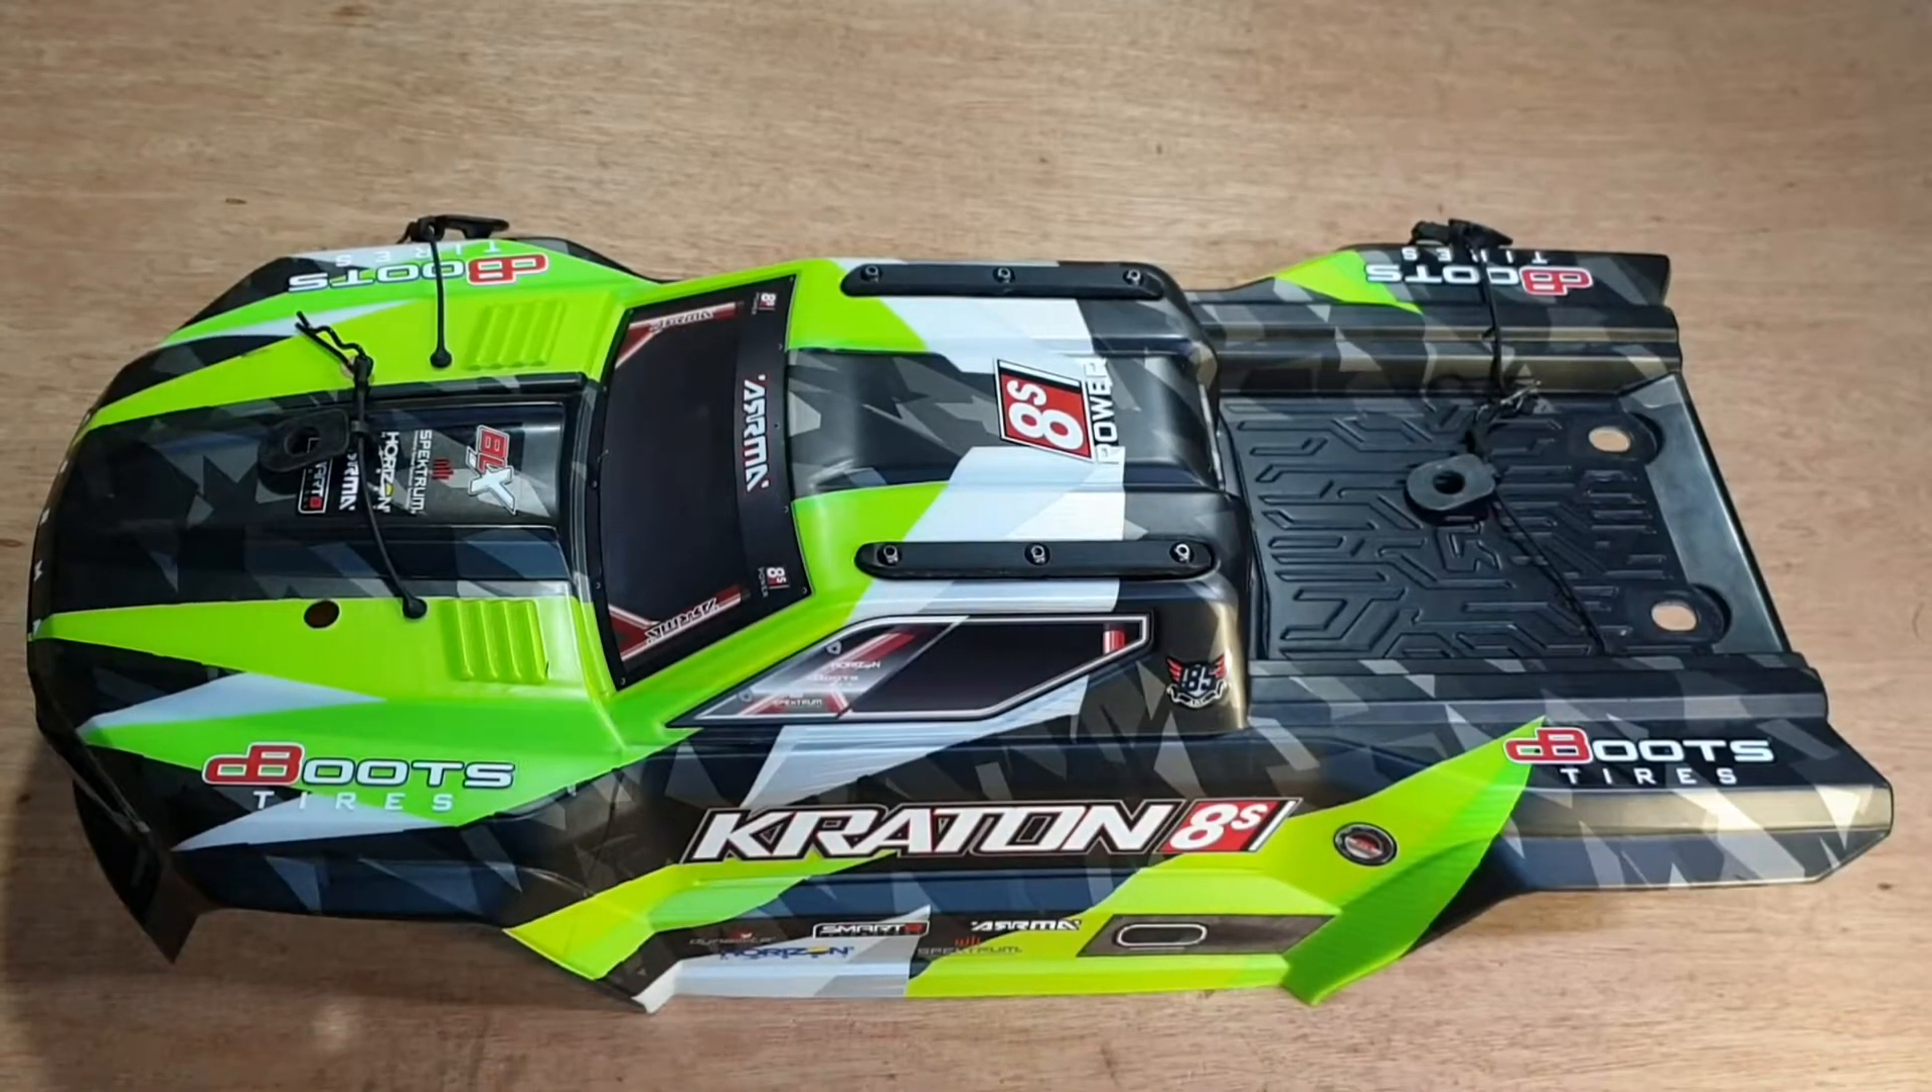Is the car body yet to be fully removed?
No.